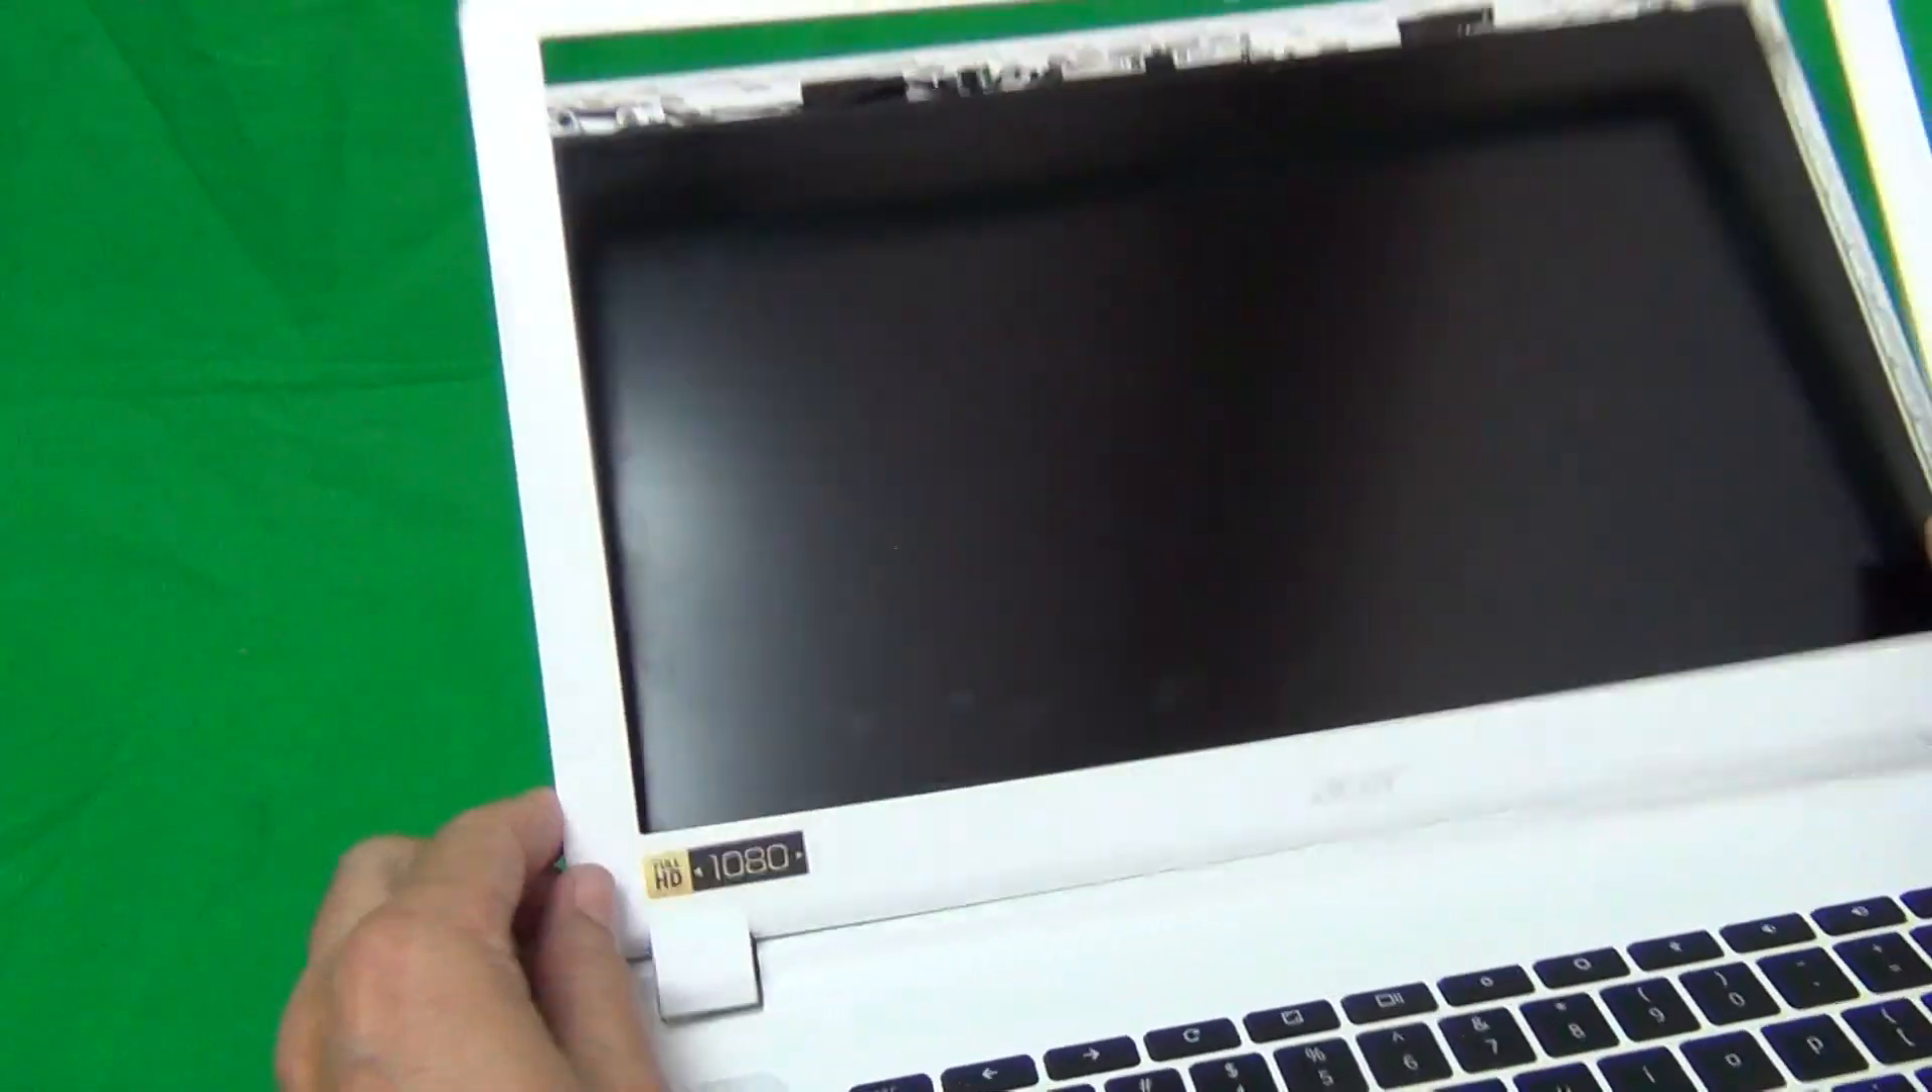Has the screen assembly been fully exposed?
No.